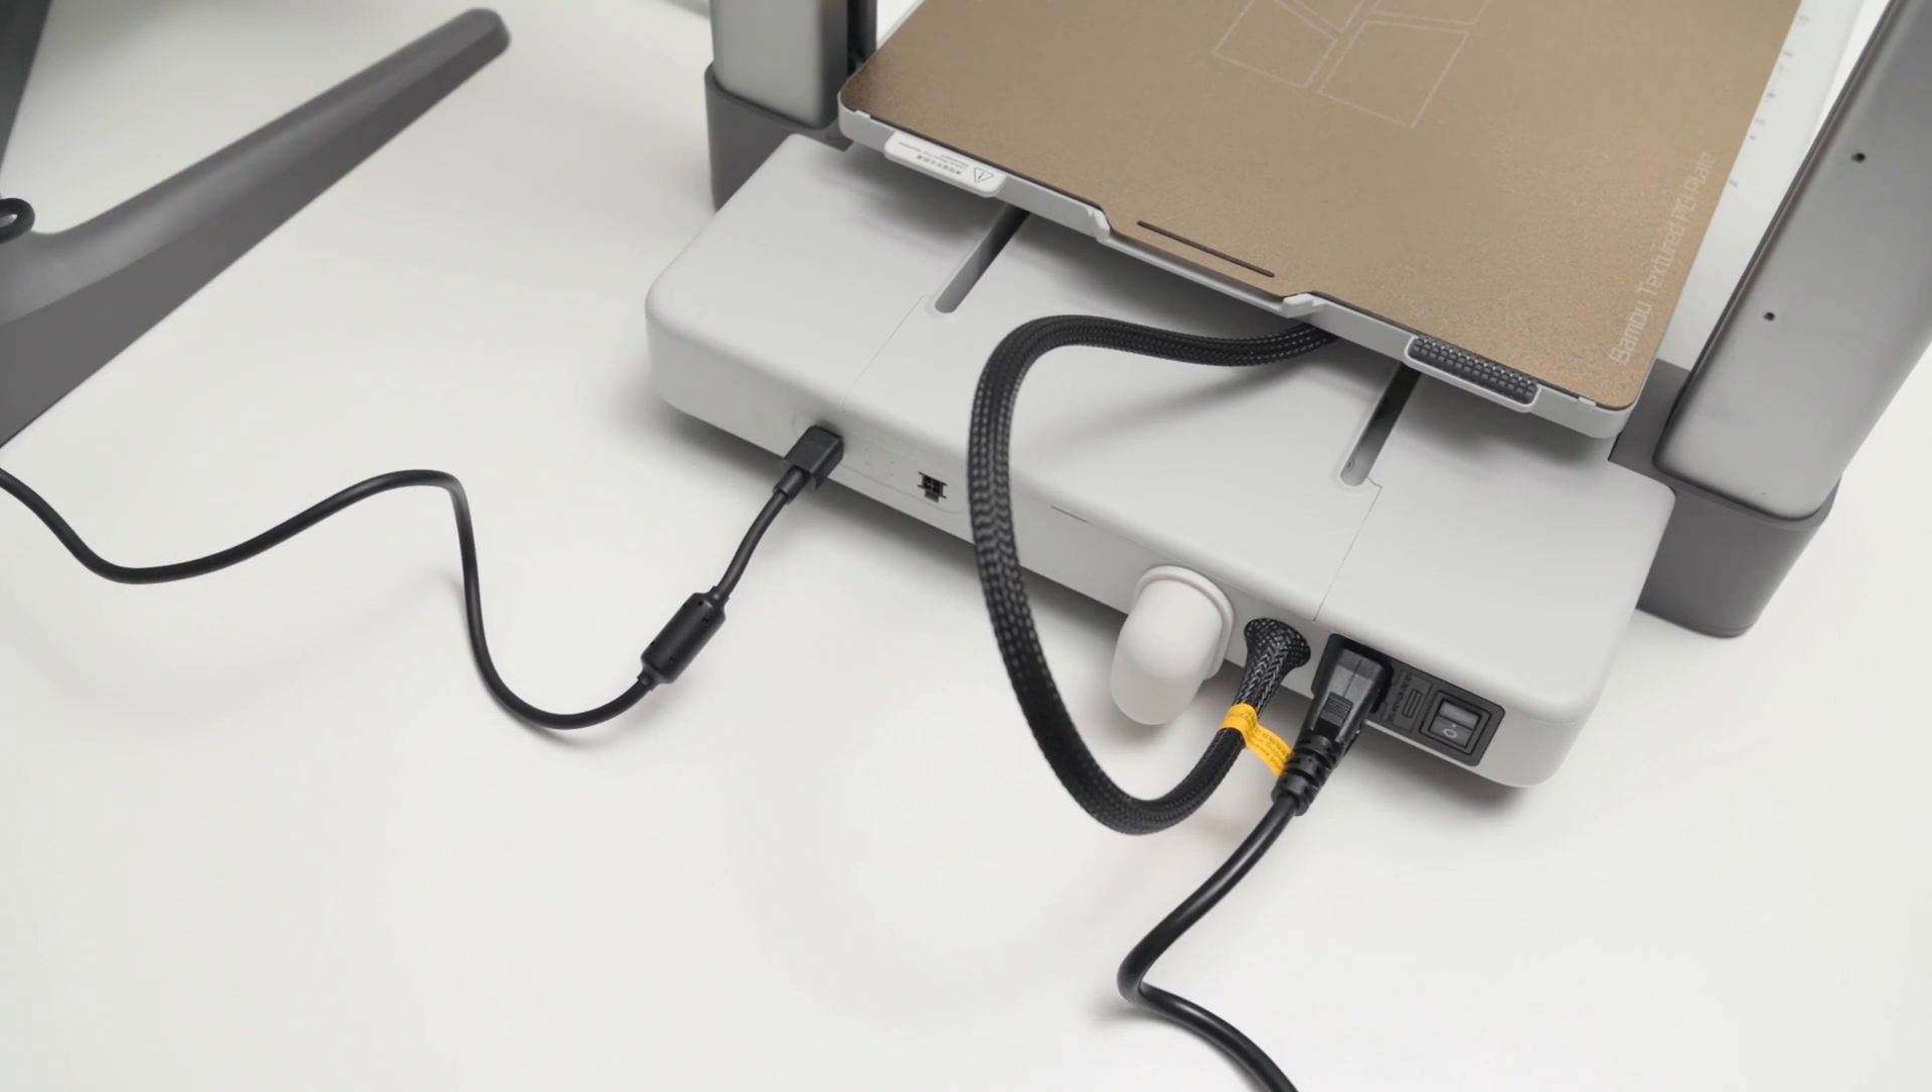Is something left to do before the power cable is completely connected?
No.